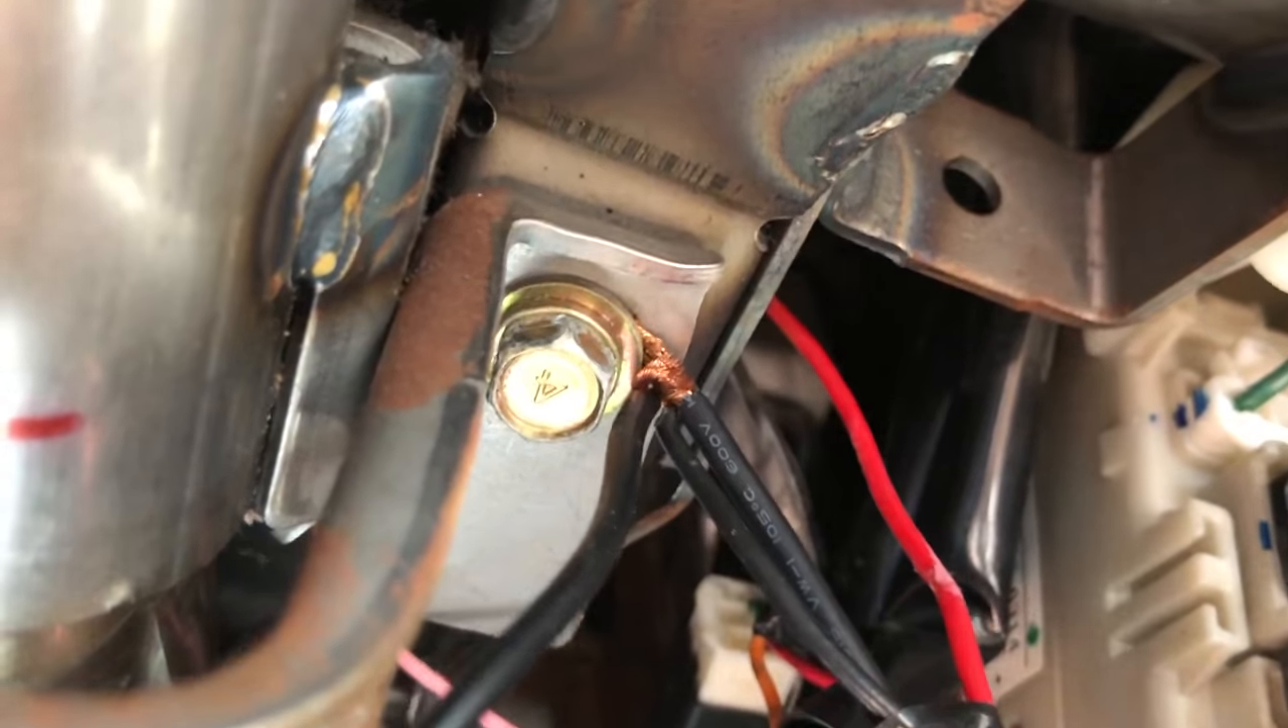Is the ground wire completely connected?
Yes.